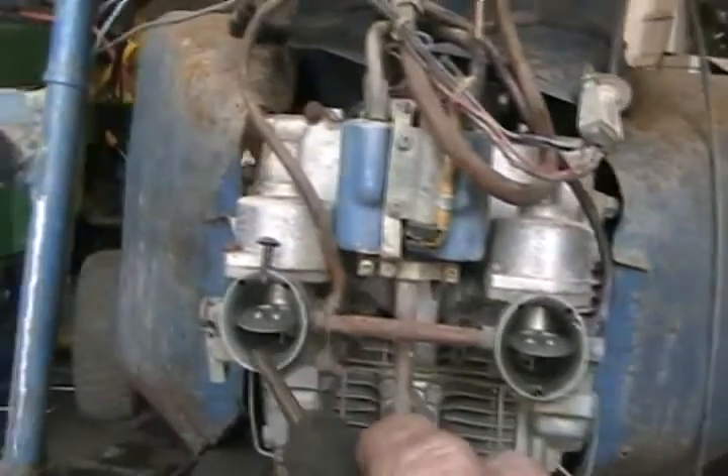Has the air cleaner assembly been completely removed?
Yes.